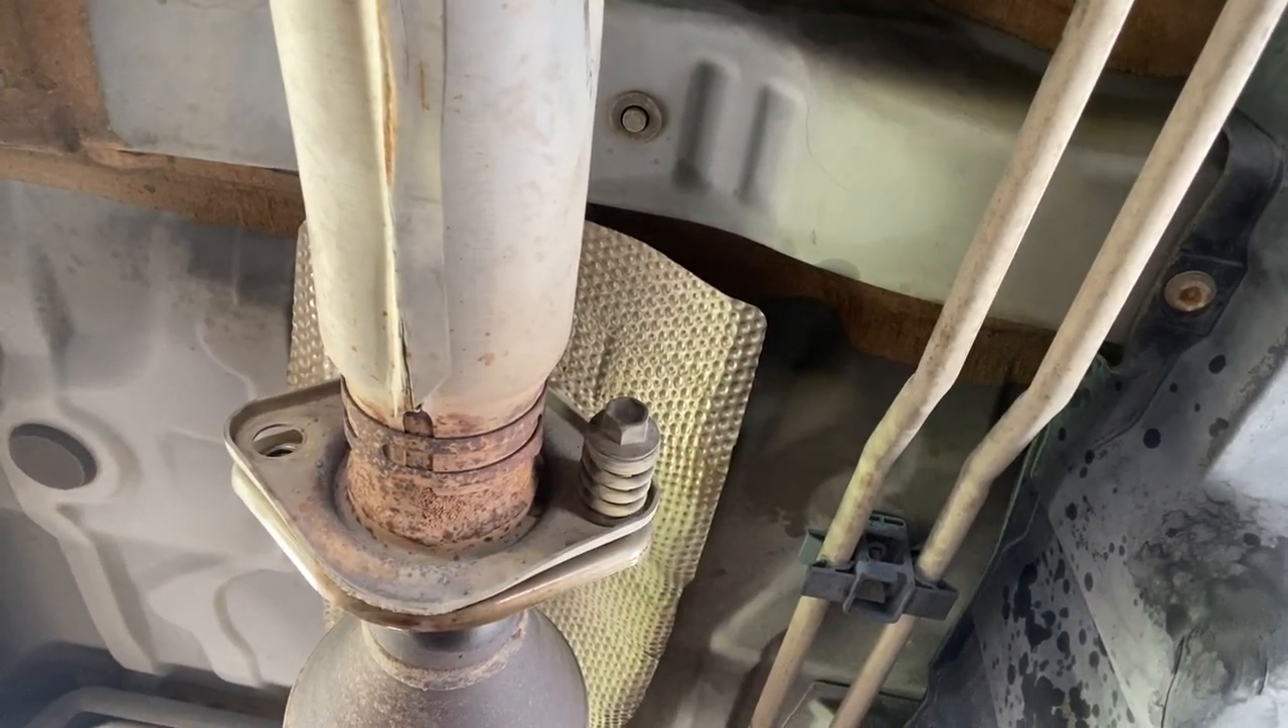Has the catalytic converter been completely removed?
No.